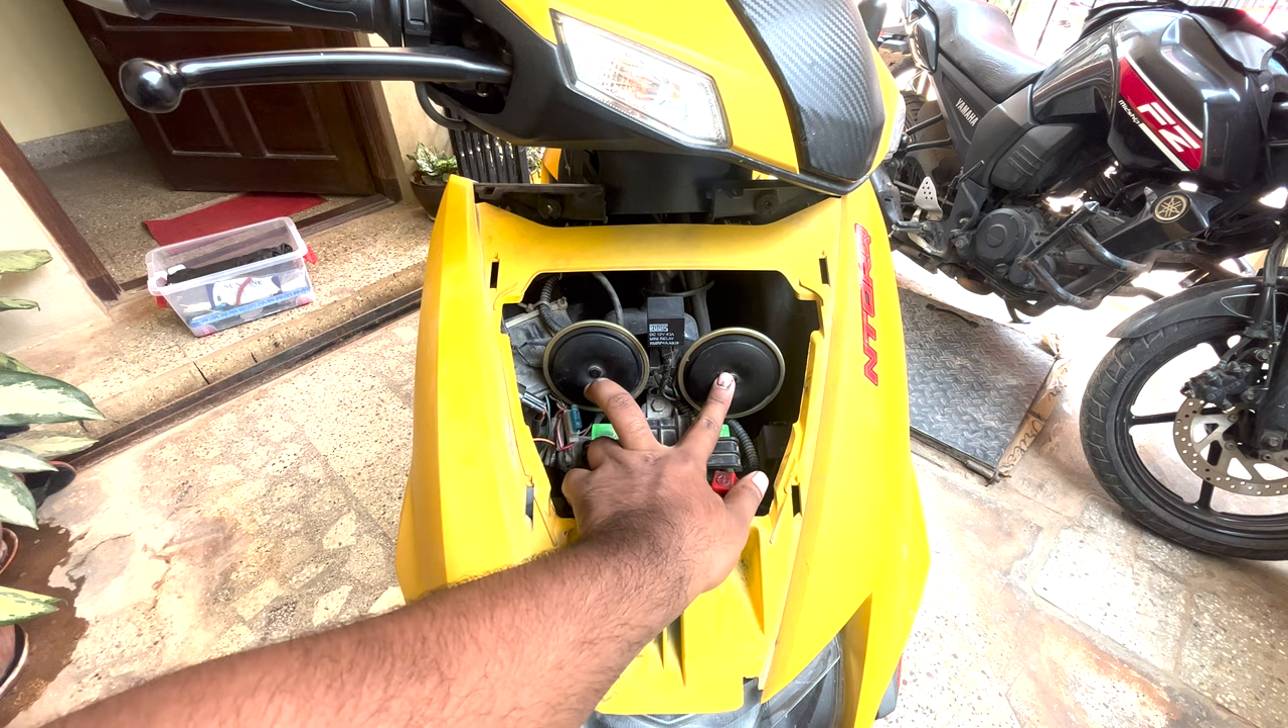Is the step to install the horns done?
Yes.